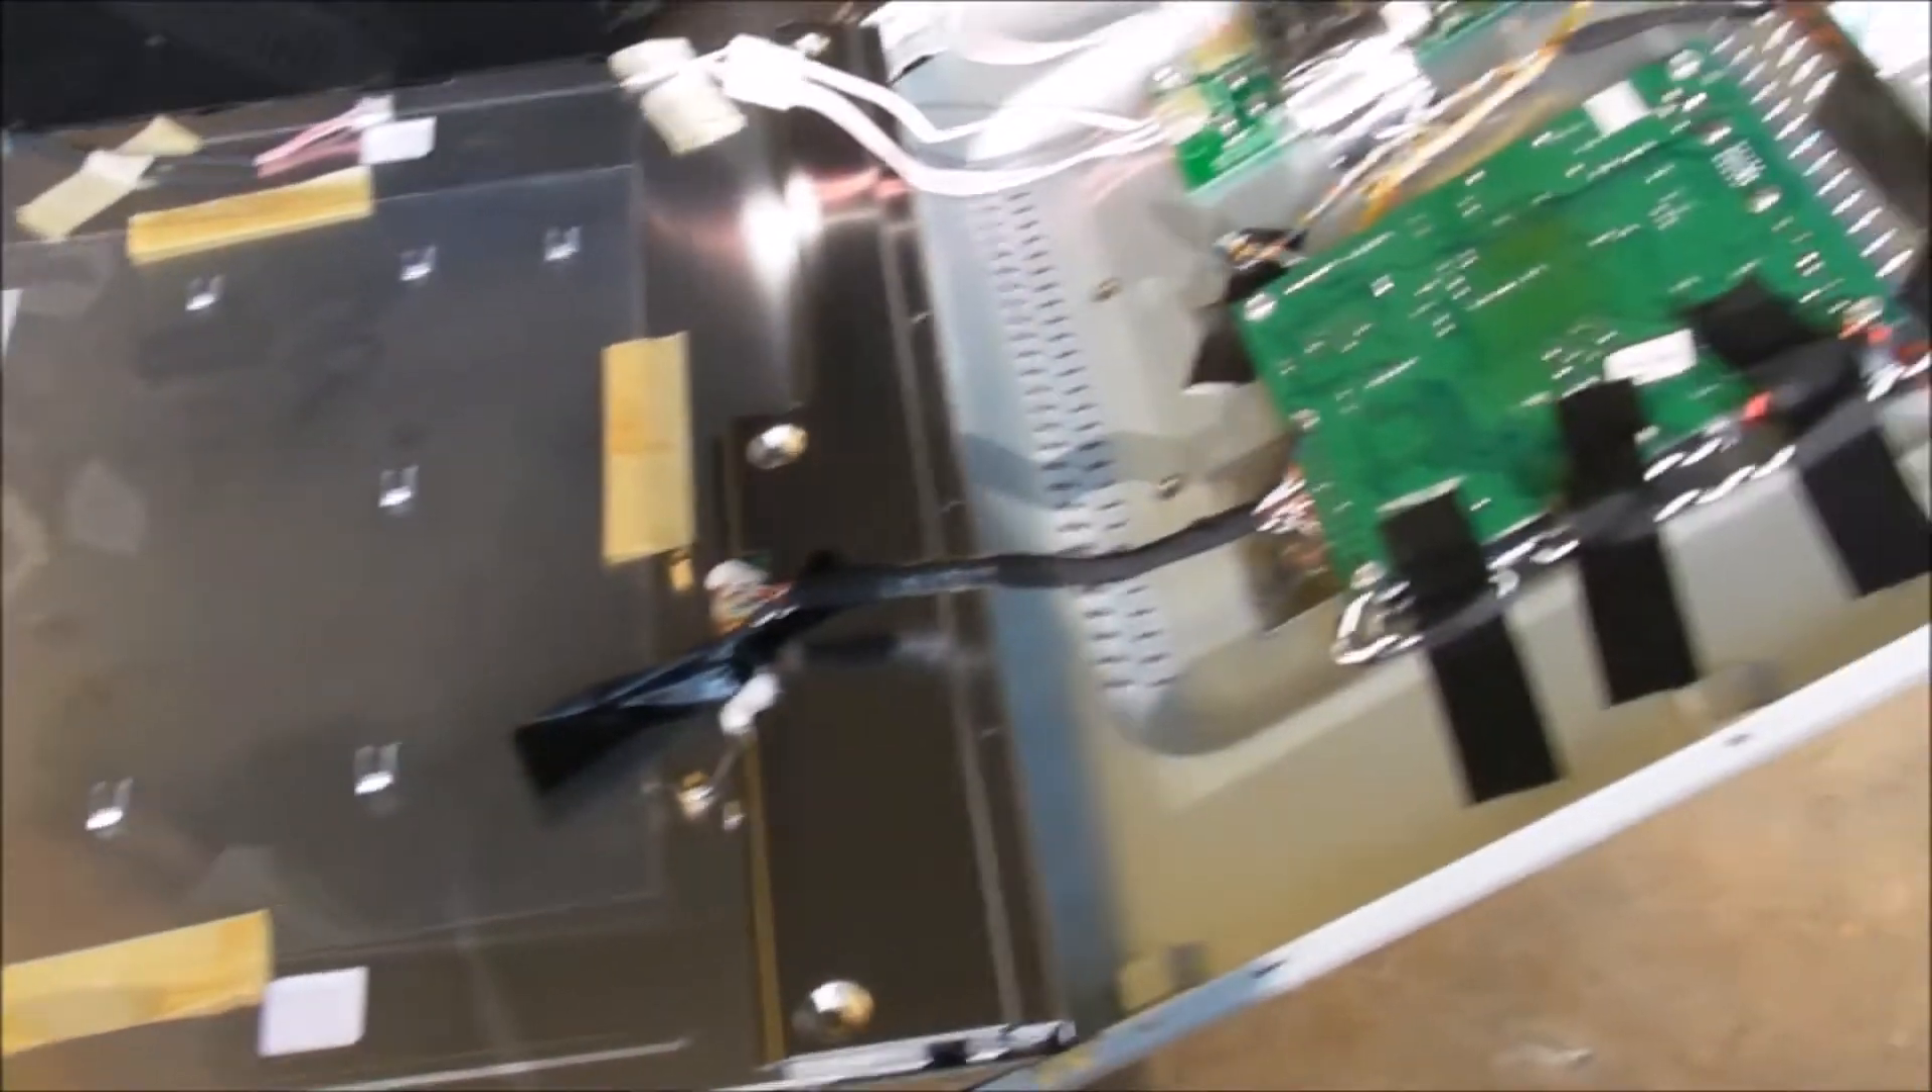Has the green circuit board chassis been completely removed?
No.